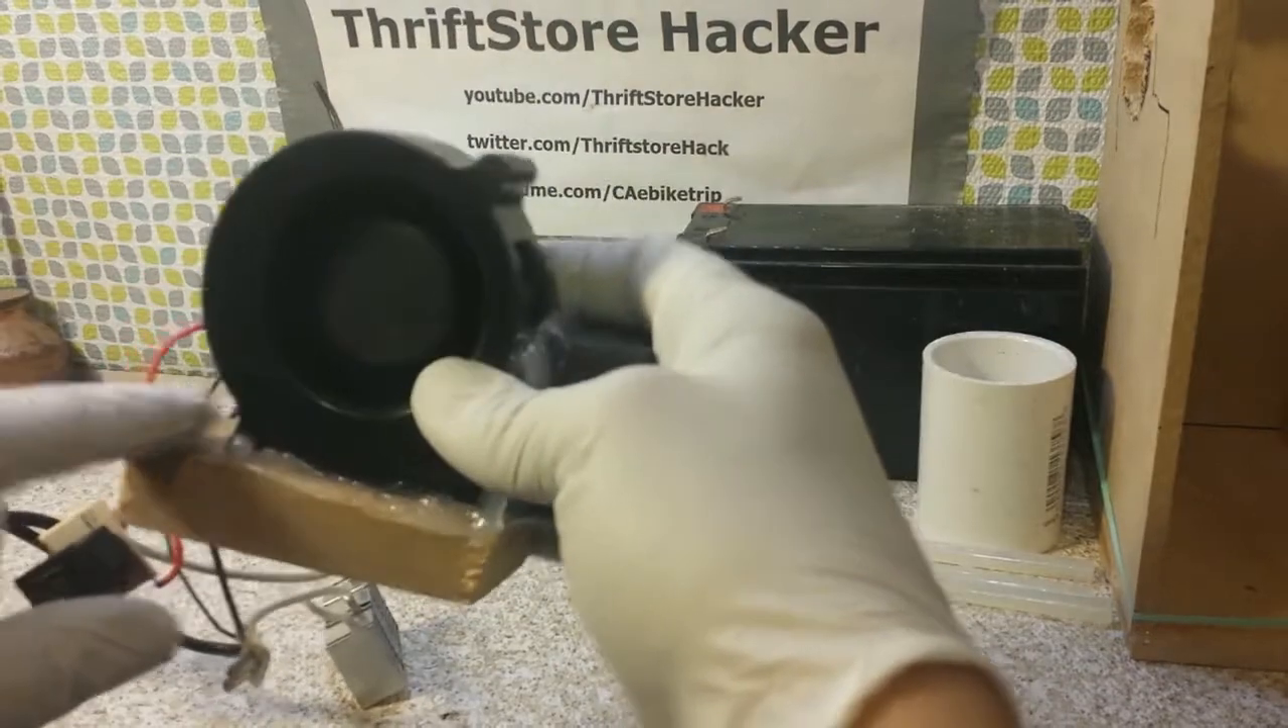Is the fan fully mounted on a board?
Yes.